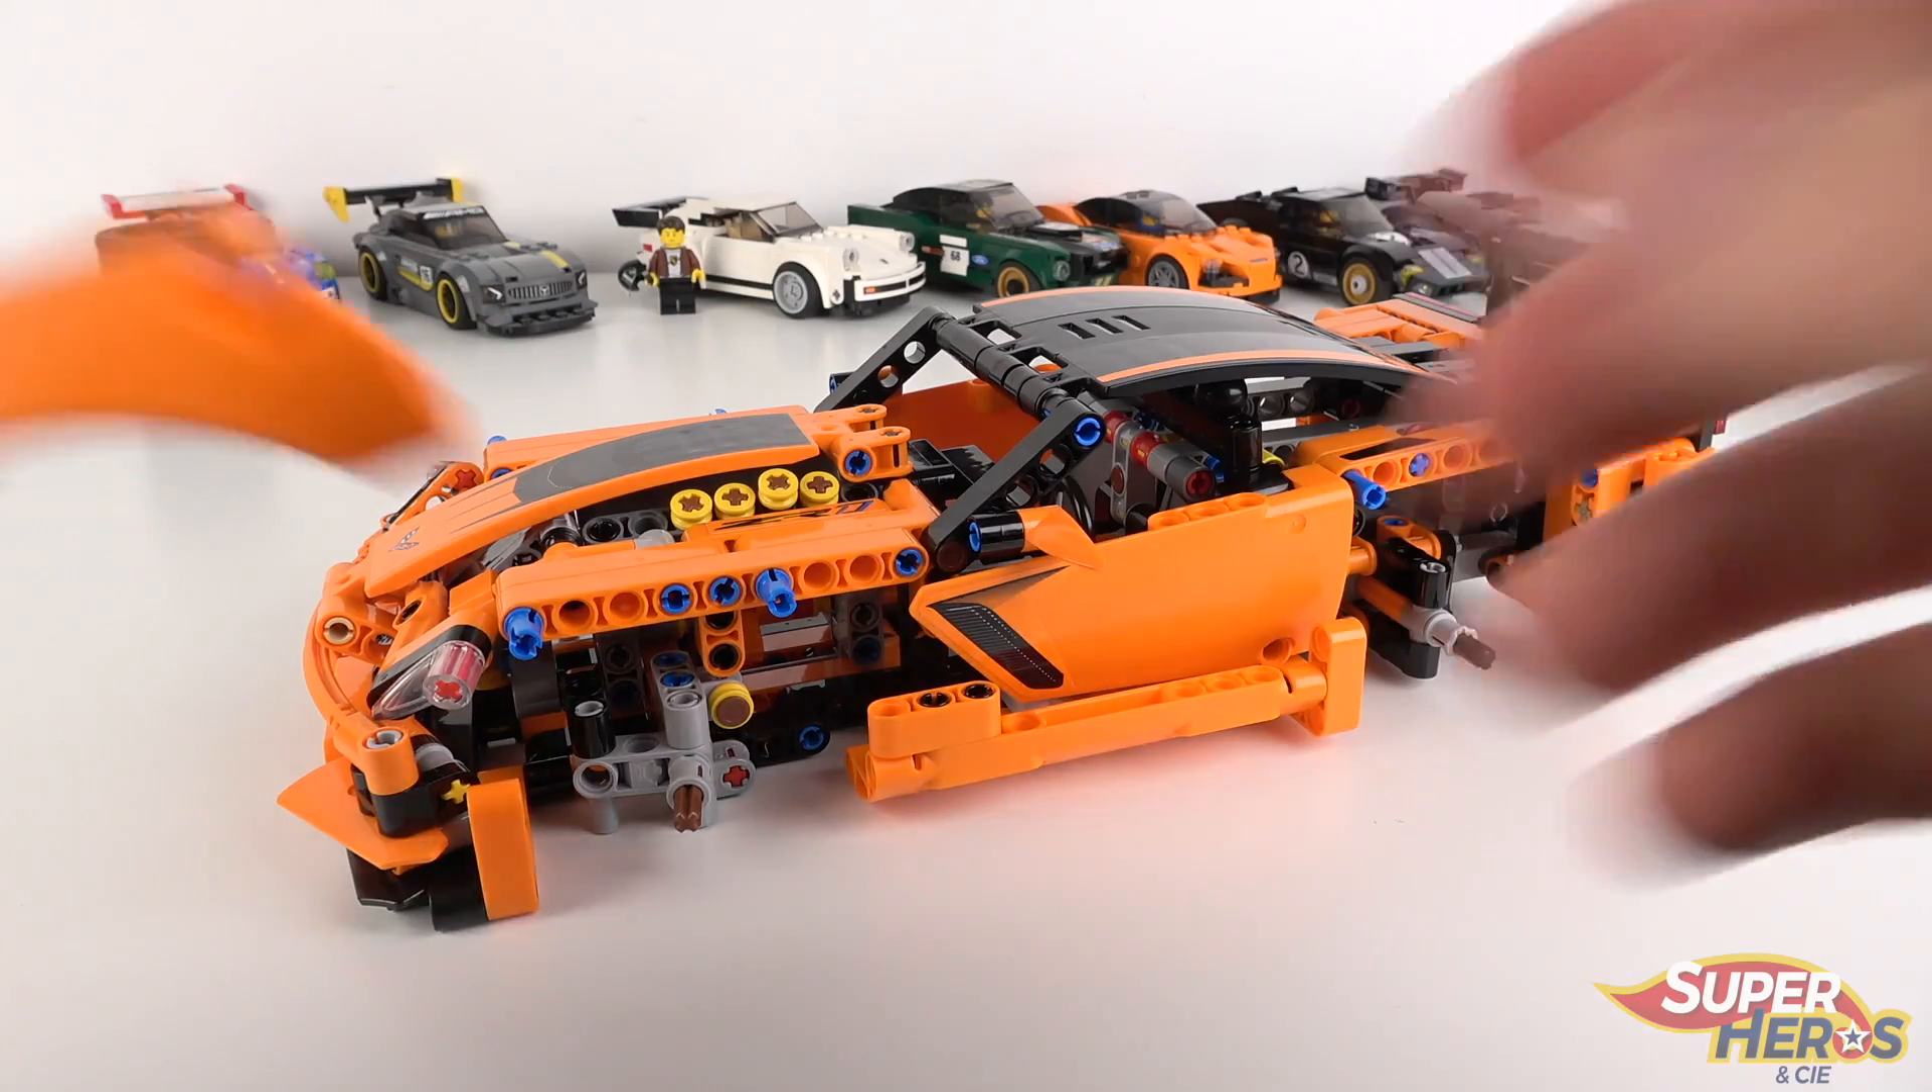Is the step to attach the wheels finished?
No.